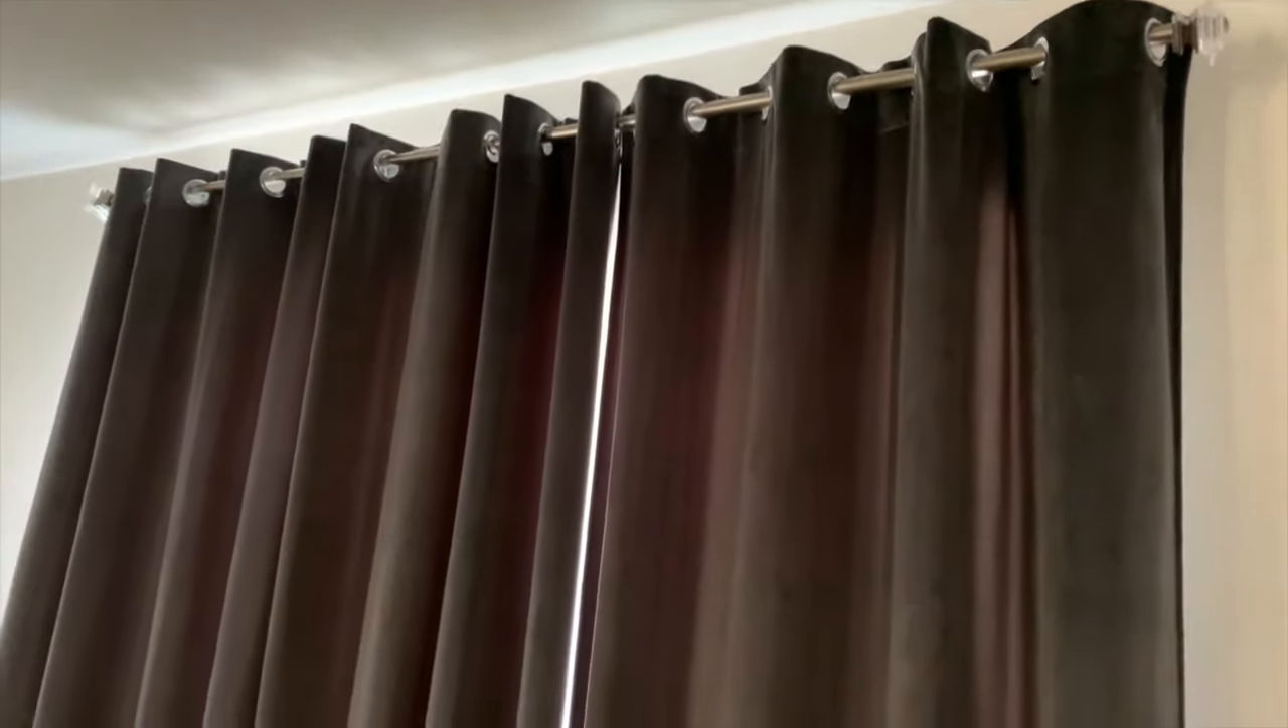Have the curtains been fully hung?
Yes.